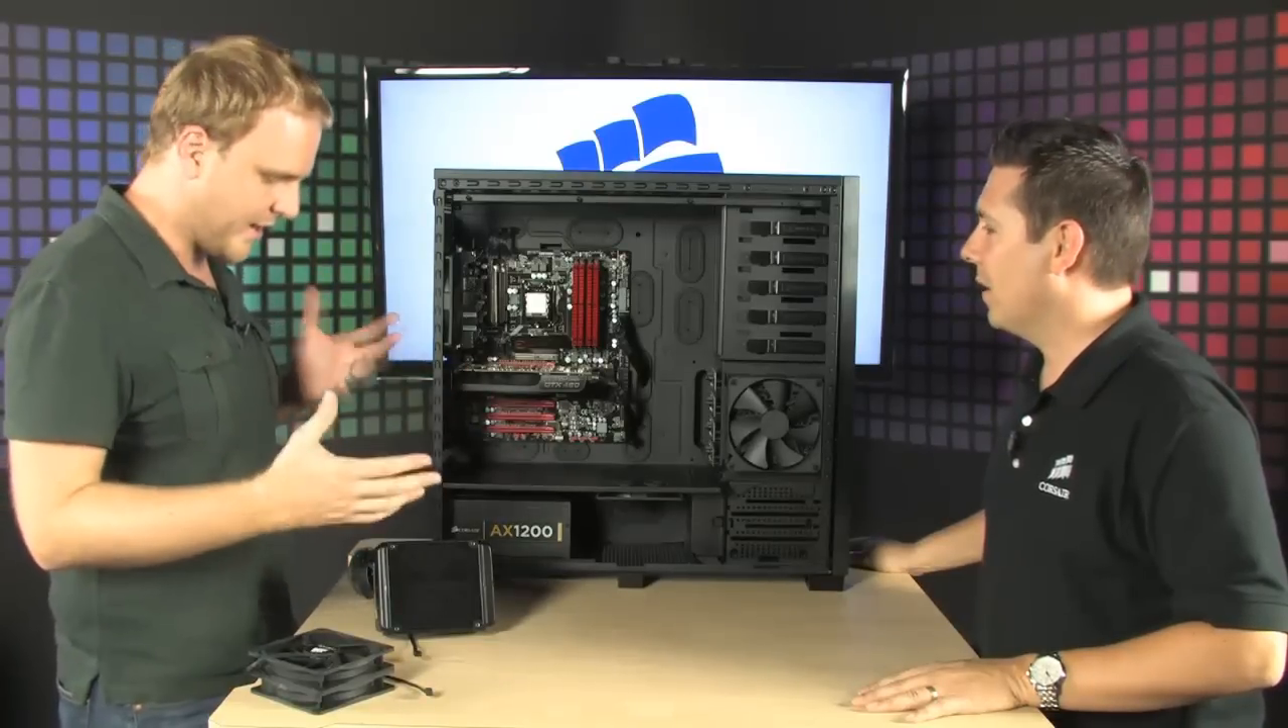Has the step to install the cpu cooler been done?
No.